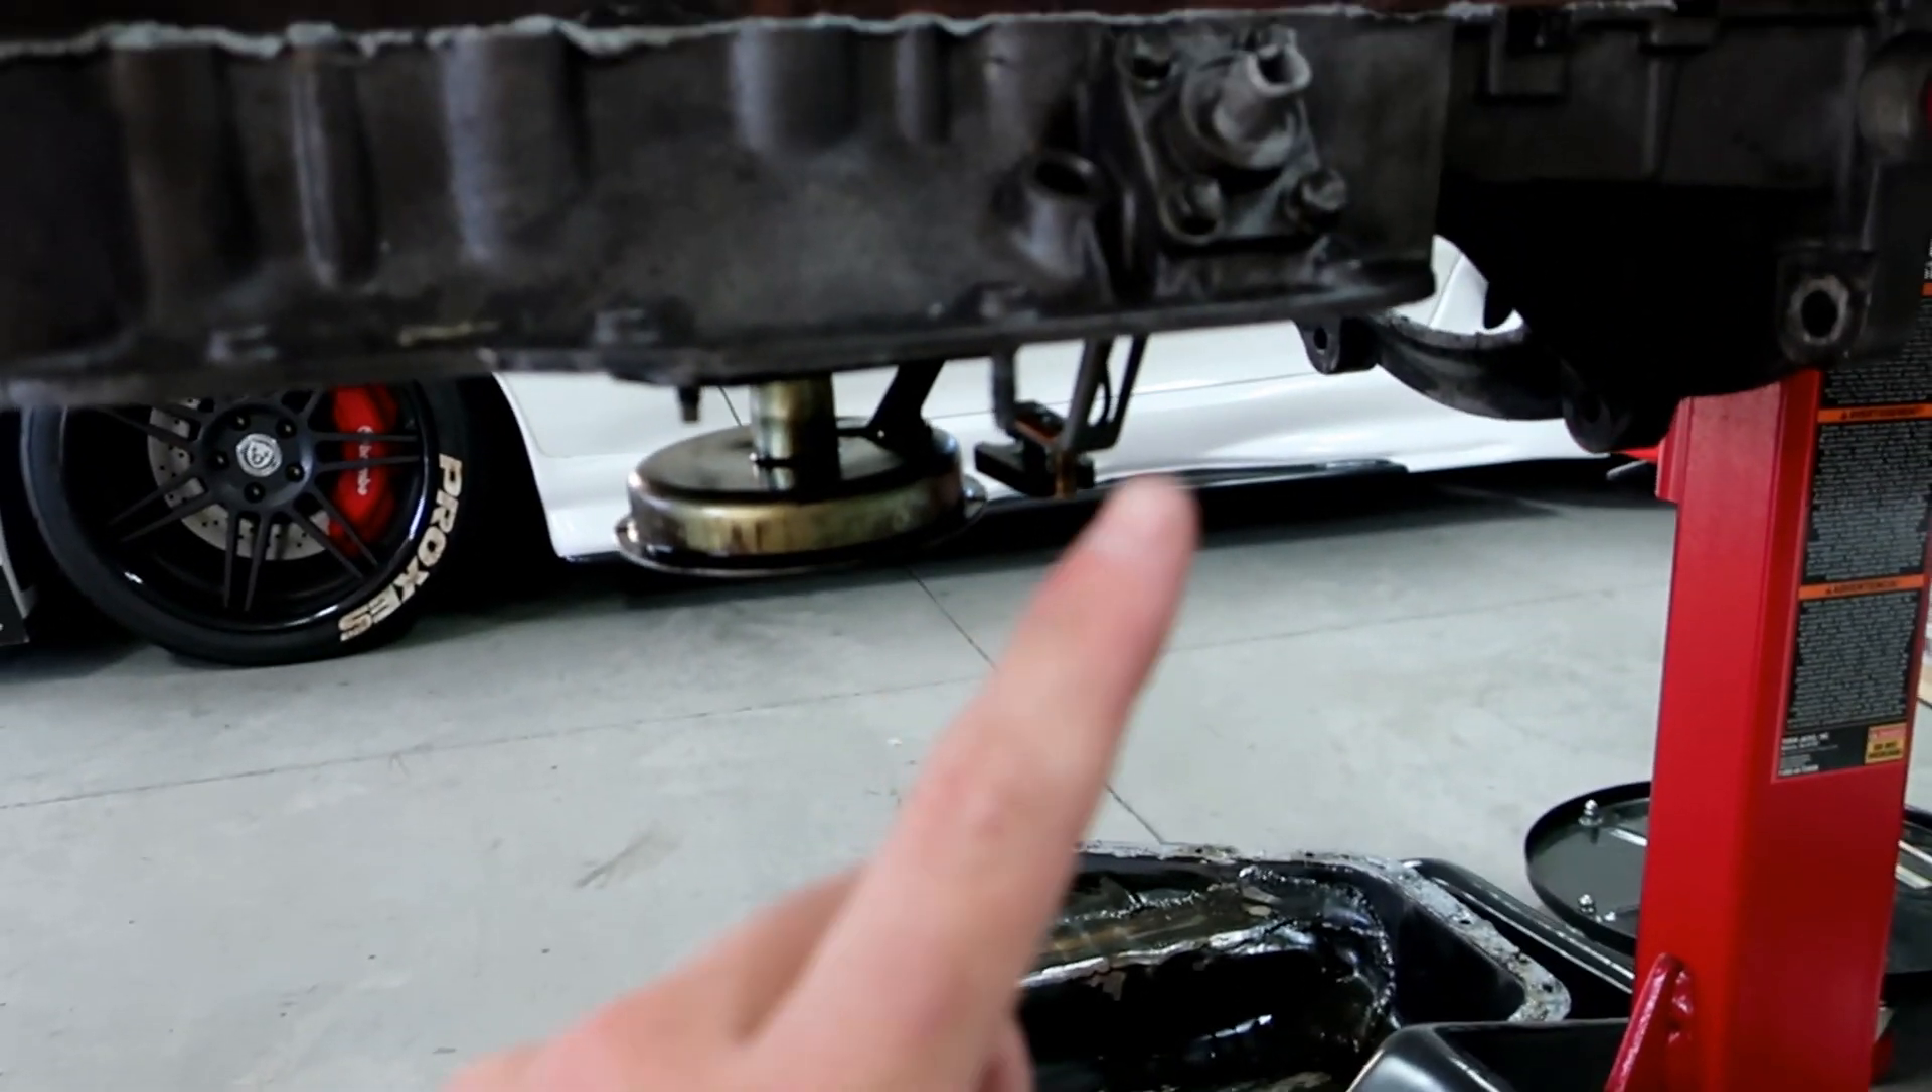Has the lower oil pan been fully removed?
Yes.